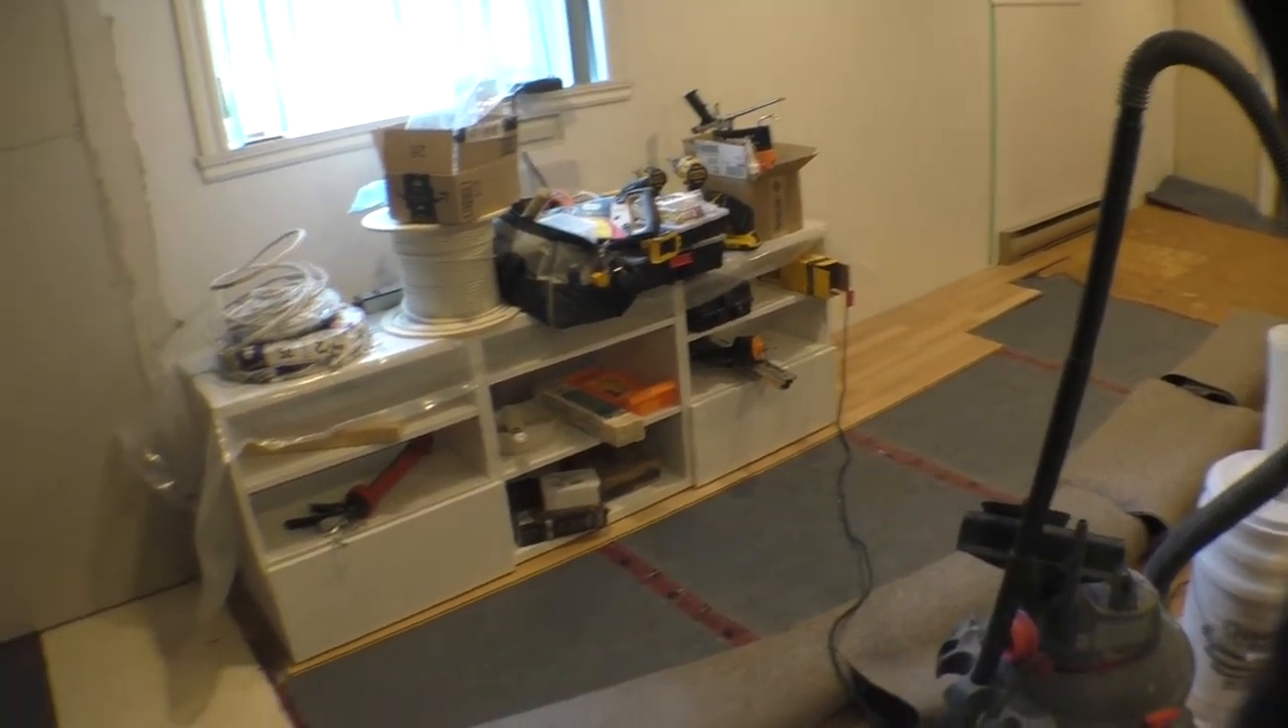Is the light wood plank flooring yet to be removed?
Yes.